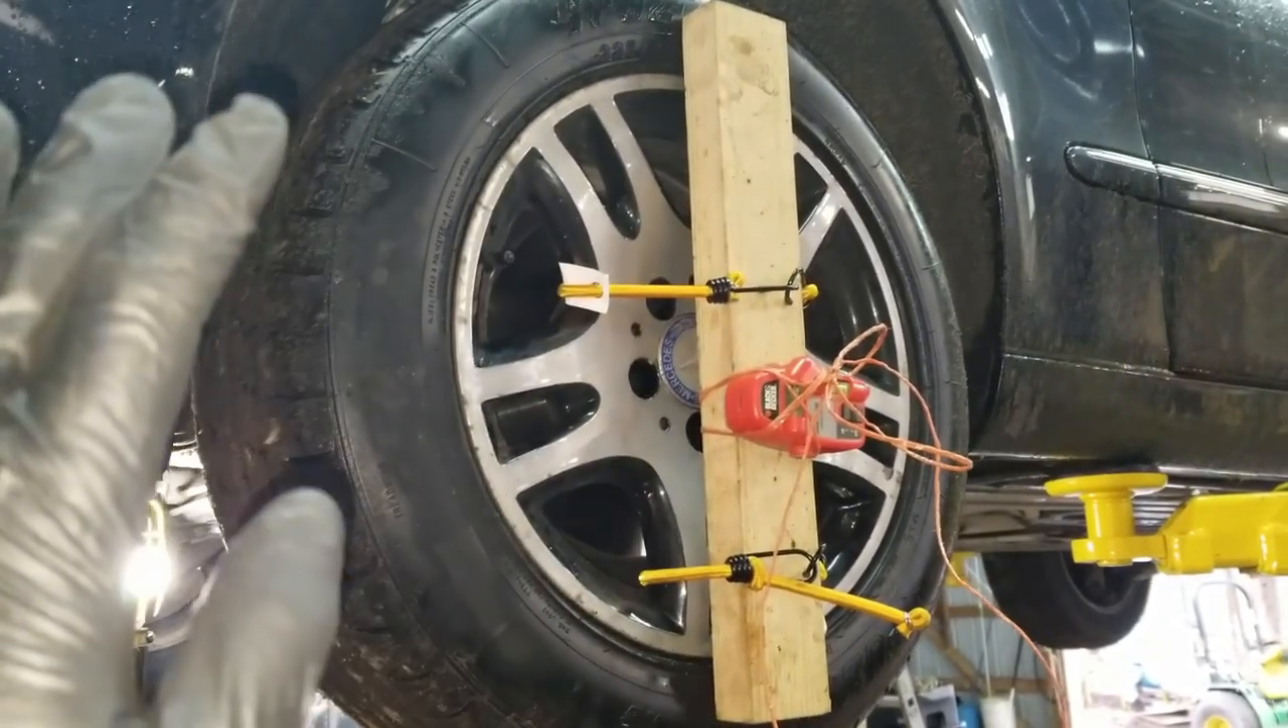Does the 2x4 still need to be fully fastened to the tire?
No.